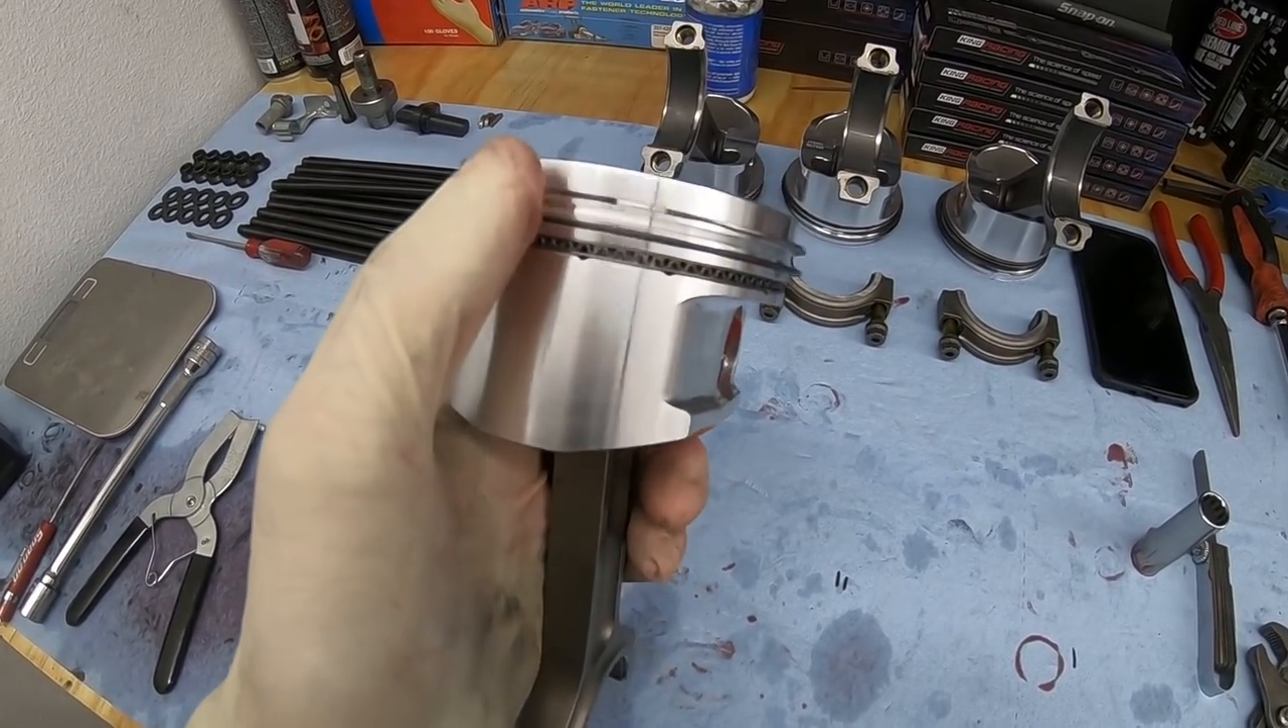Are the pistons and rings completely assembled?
Yes.